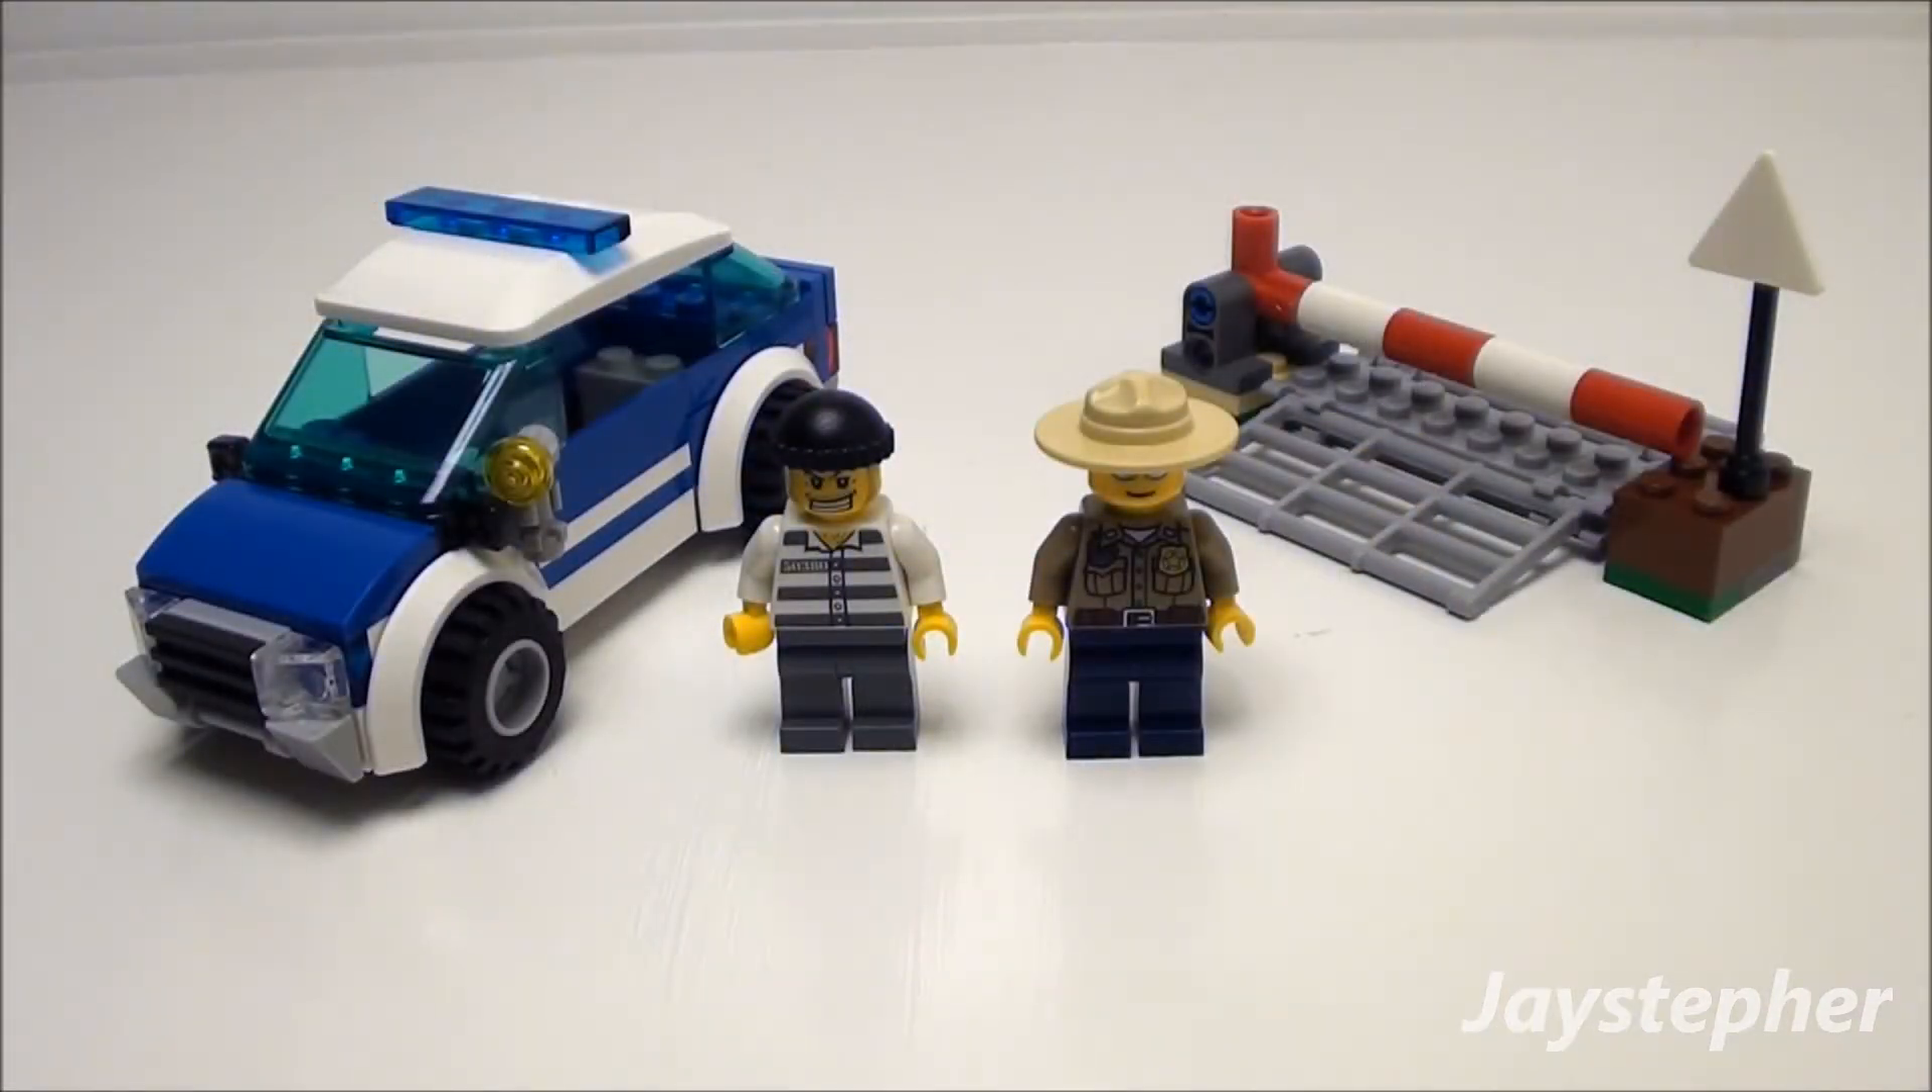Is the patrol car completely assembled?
Yes.